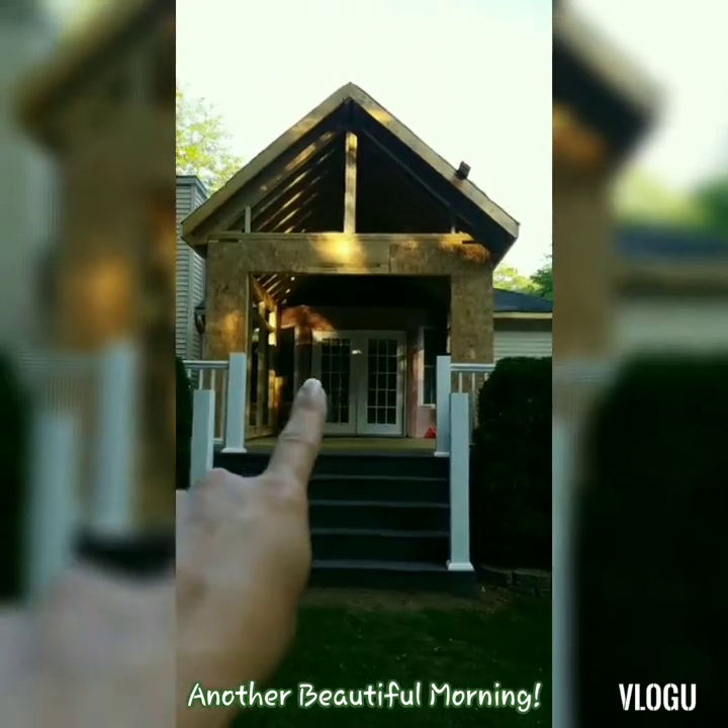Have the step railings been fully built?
No.